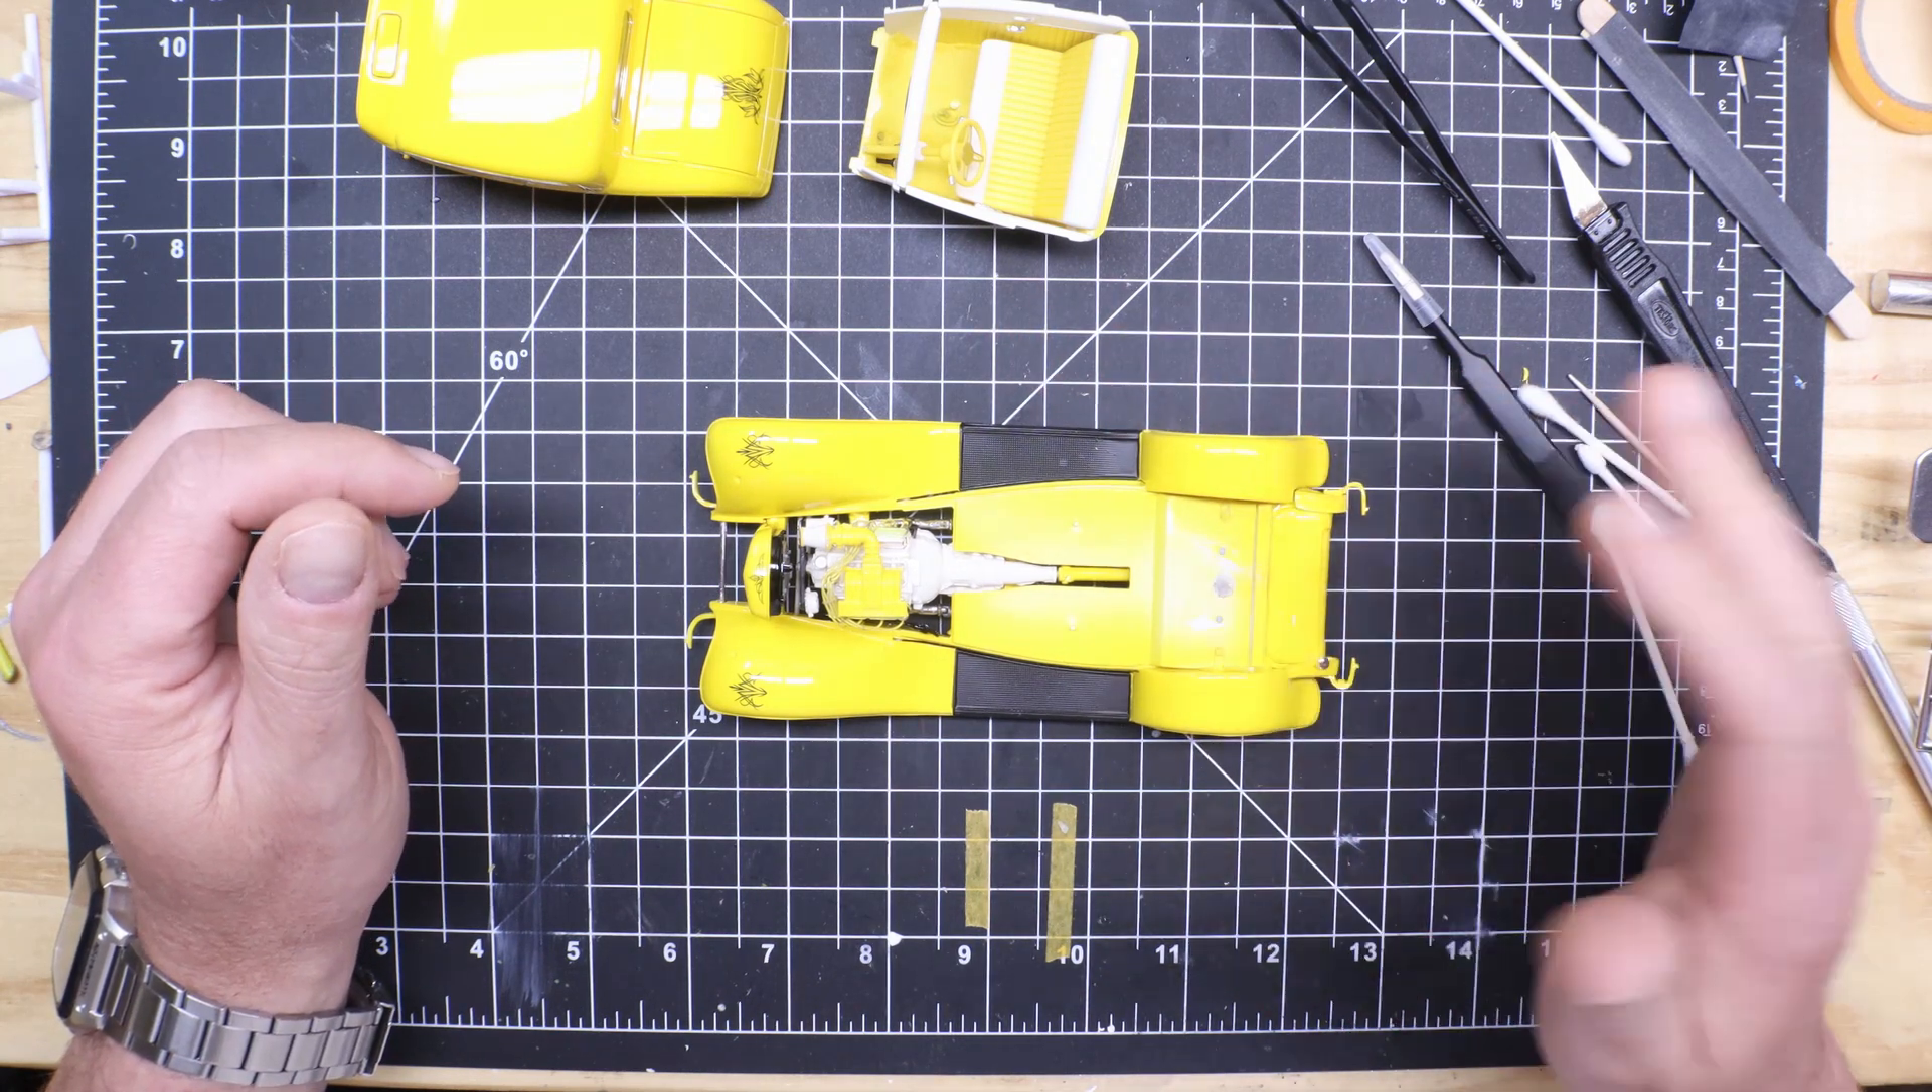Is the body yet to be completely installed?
Yes.